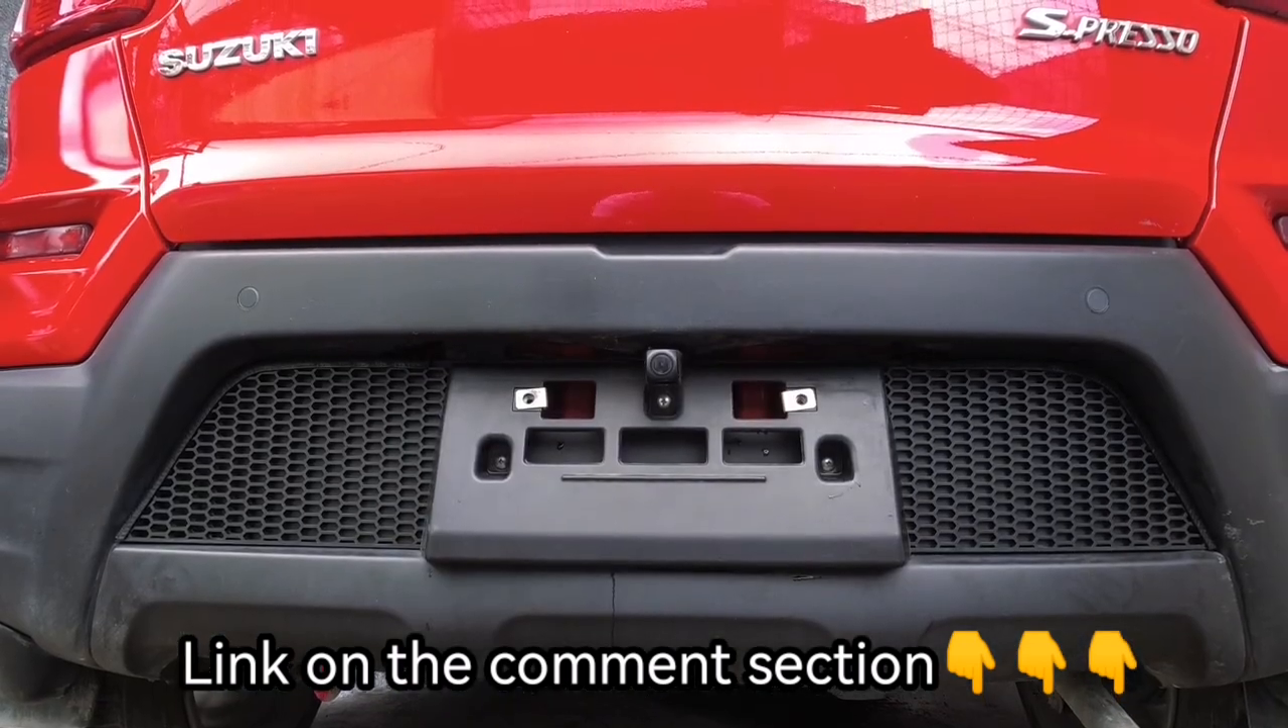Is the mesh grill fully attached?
Yes.